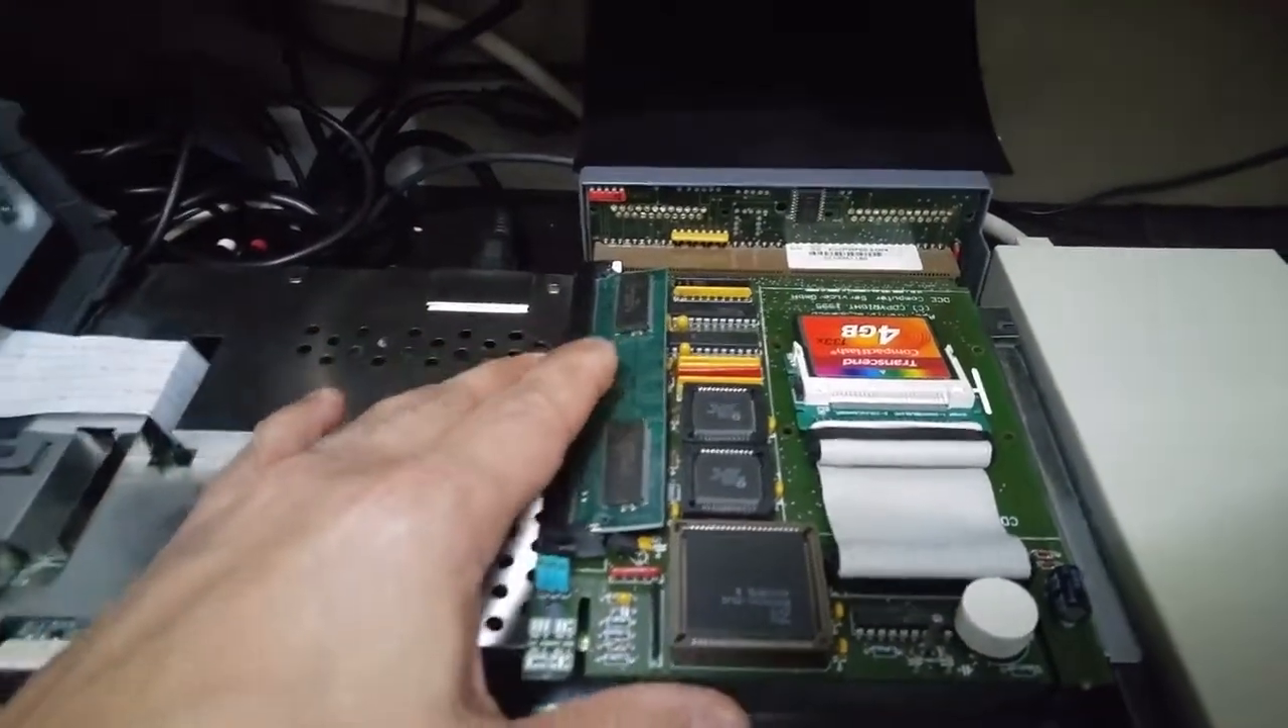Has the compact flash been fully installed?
Yes.